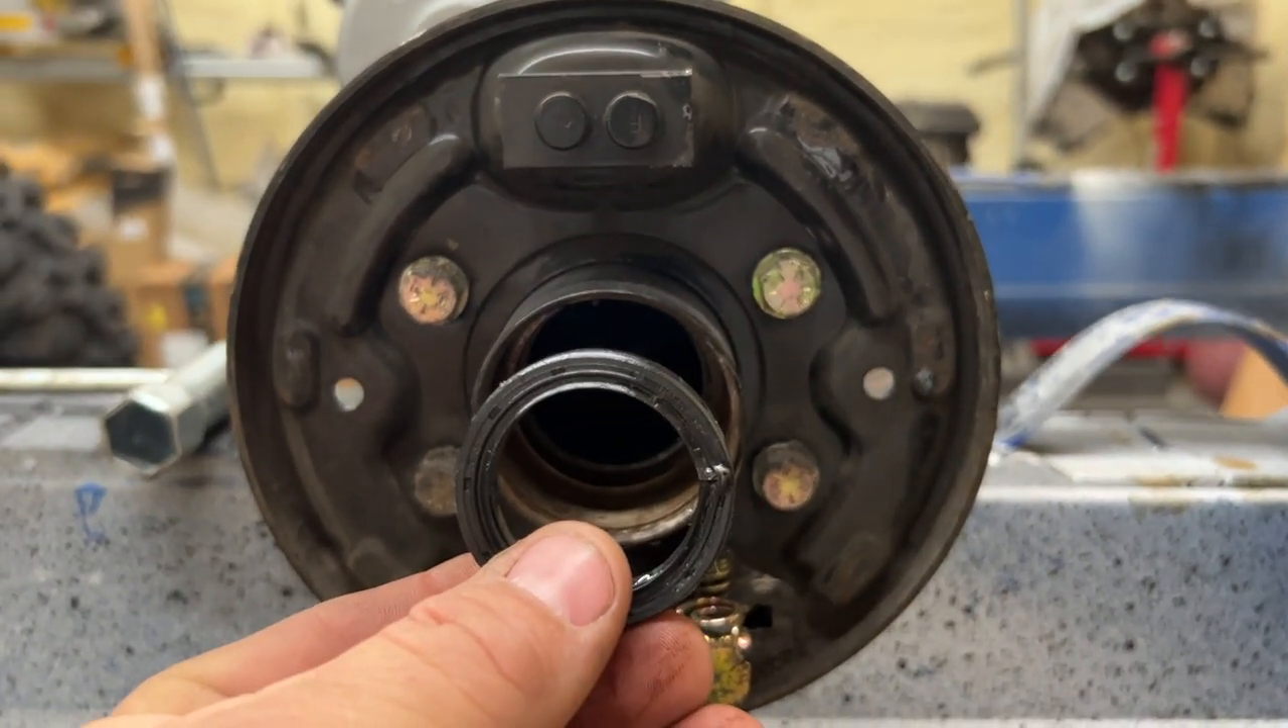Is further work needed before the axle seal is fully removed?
No.